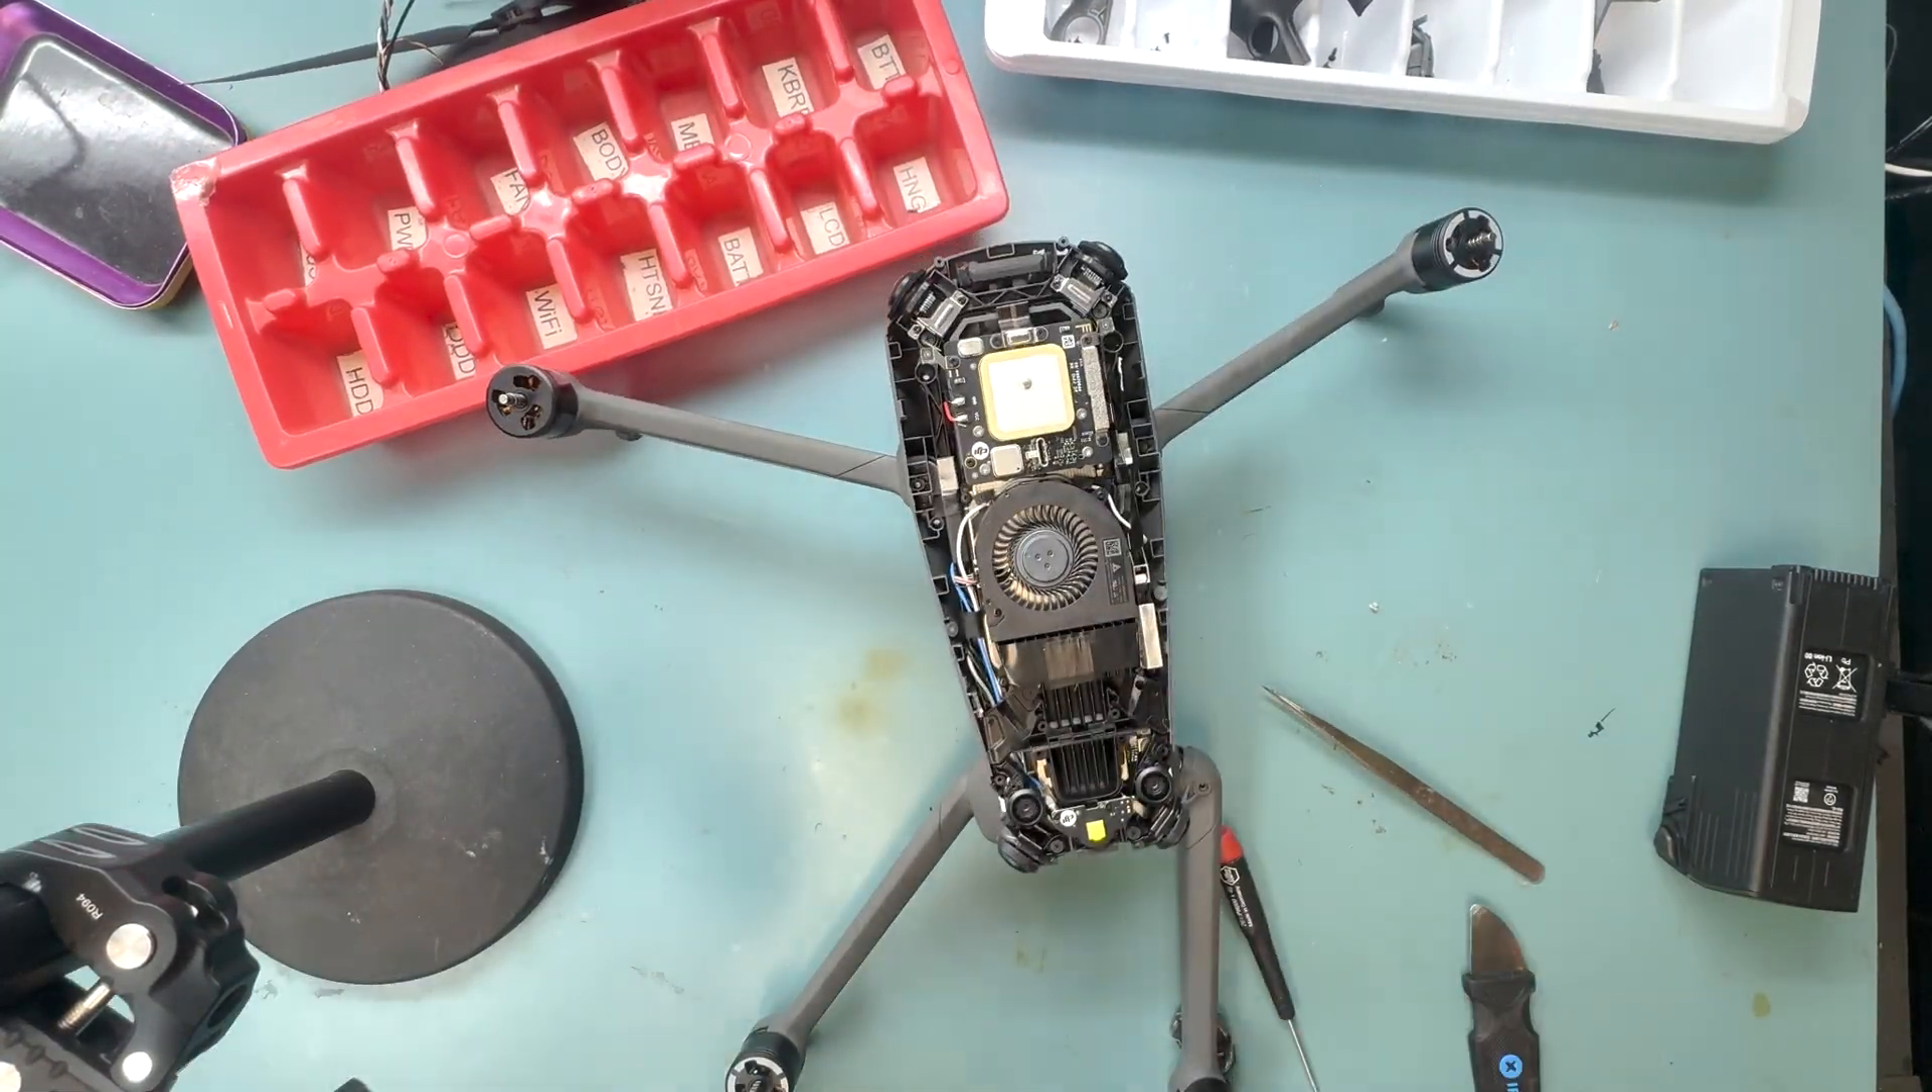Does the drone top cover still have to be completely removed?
No.